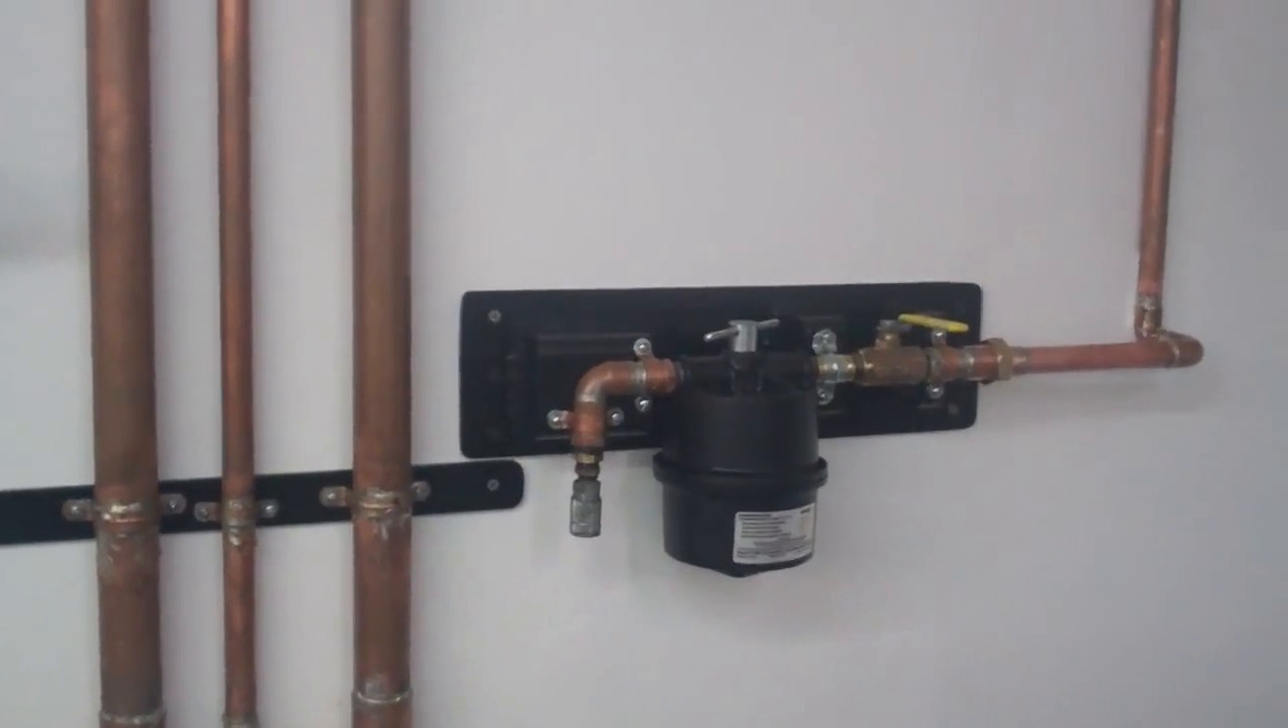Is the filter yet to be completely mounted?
No.